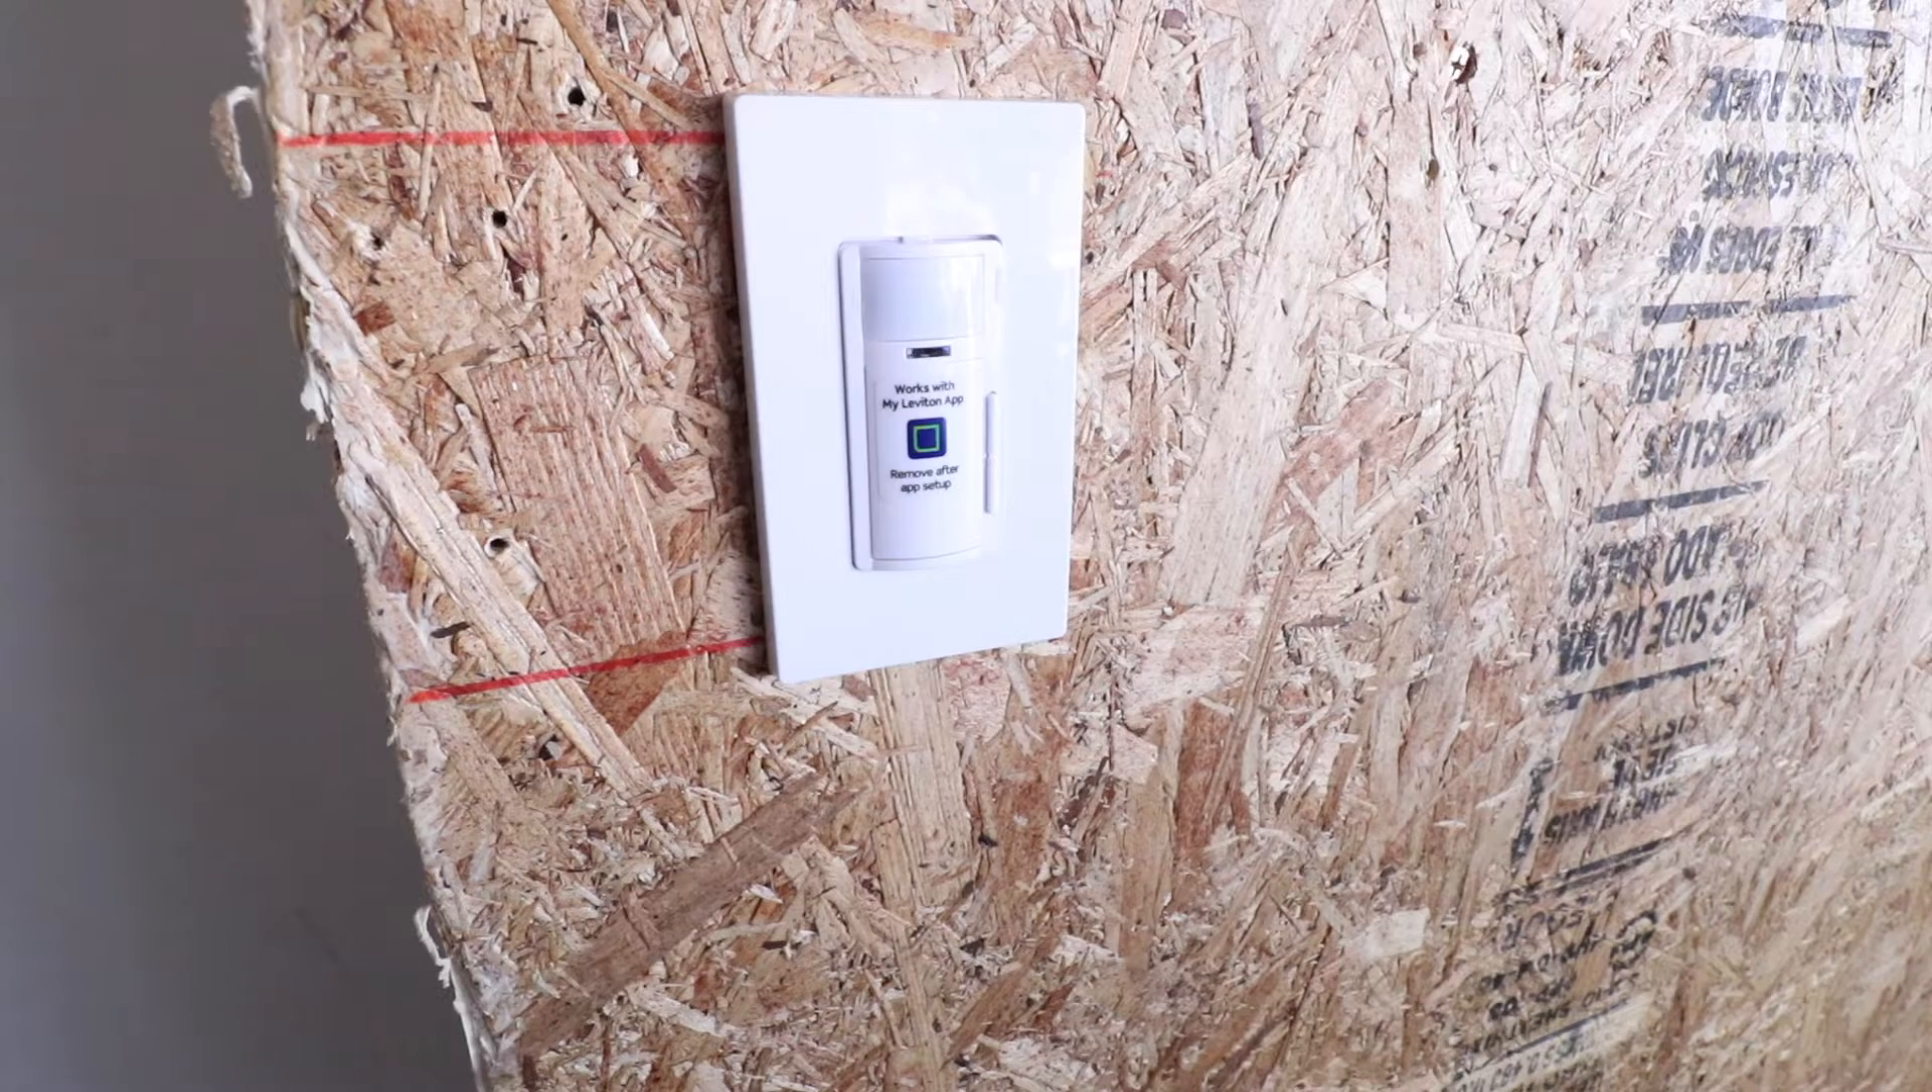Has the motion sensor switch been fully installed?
Yes.